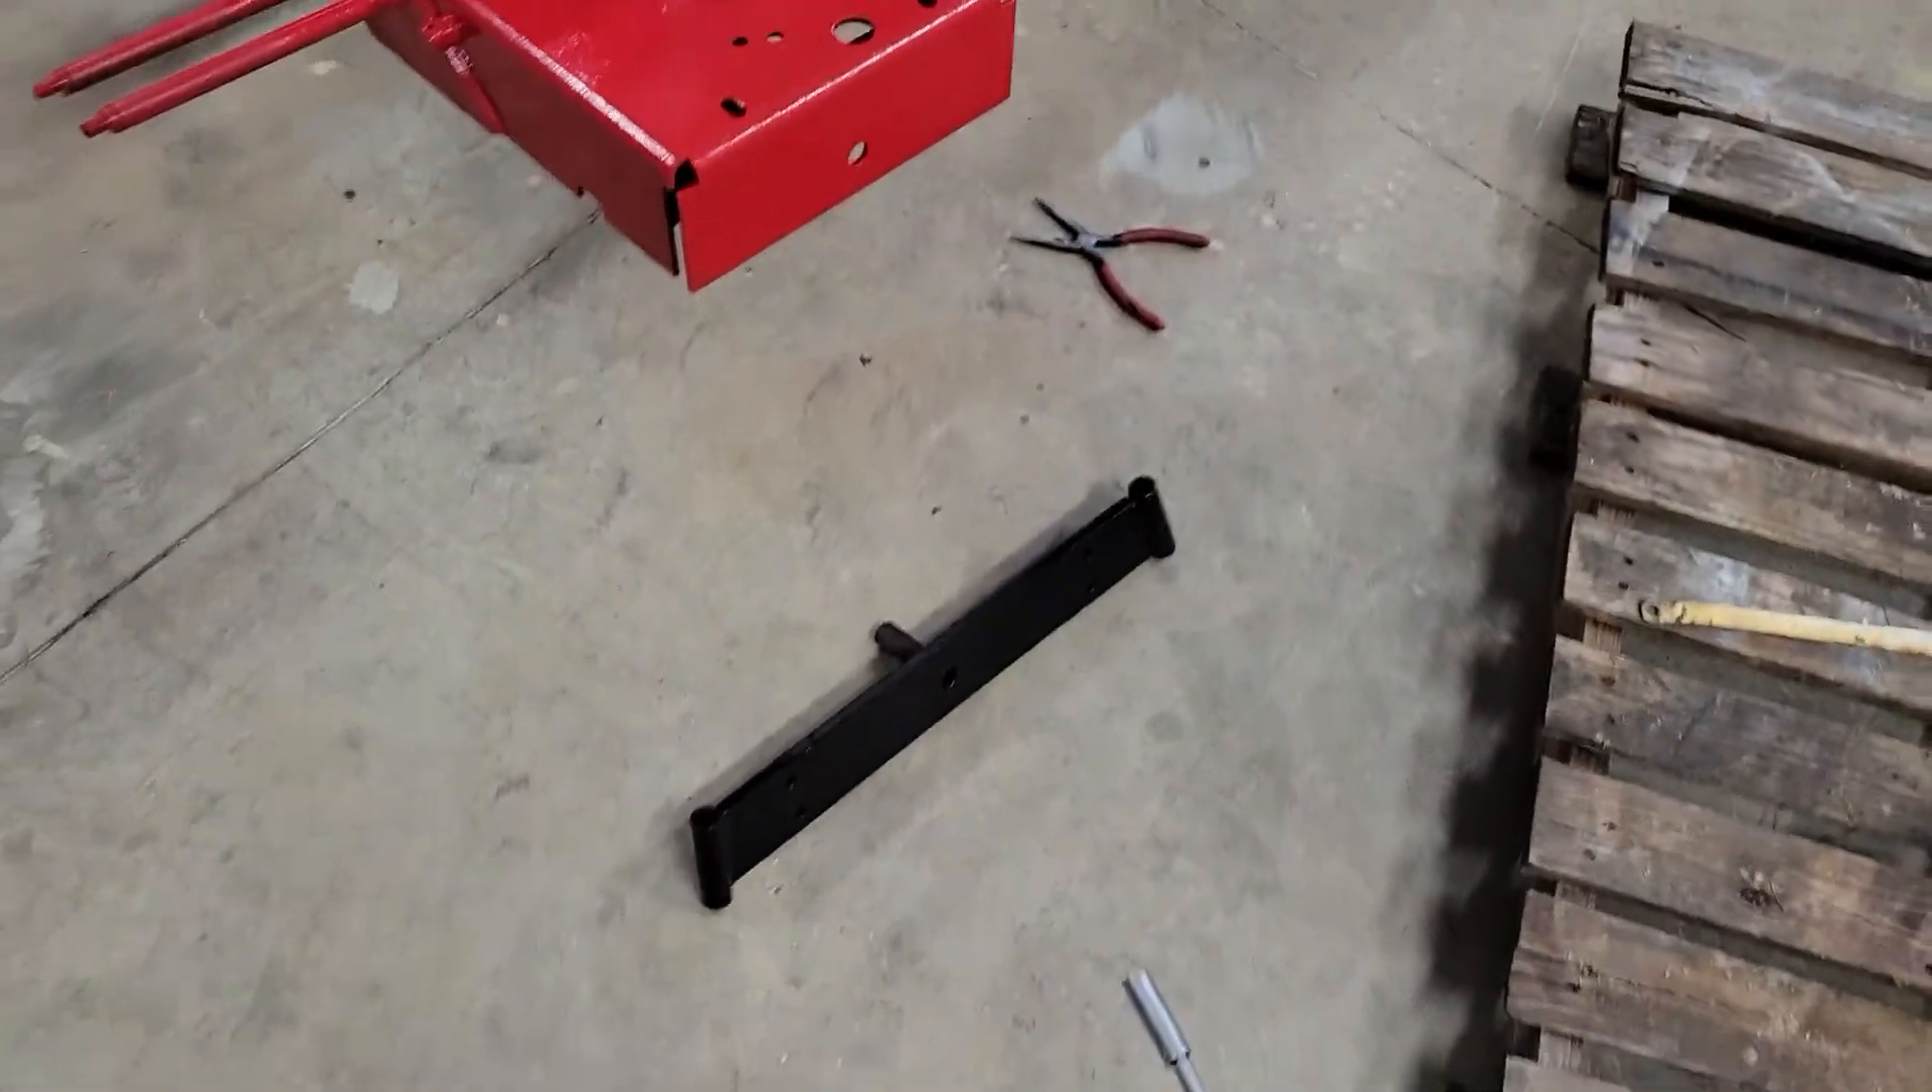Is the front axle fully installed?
No.